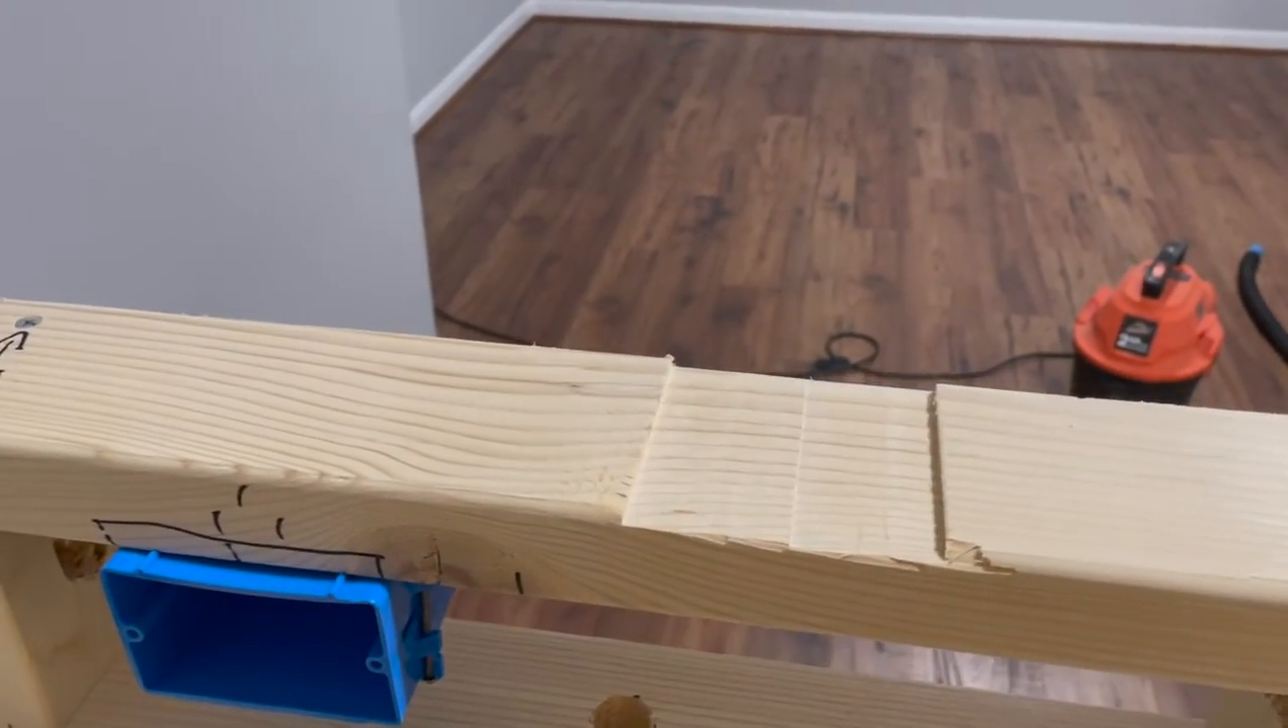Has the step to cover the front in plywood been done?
No.